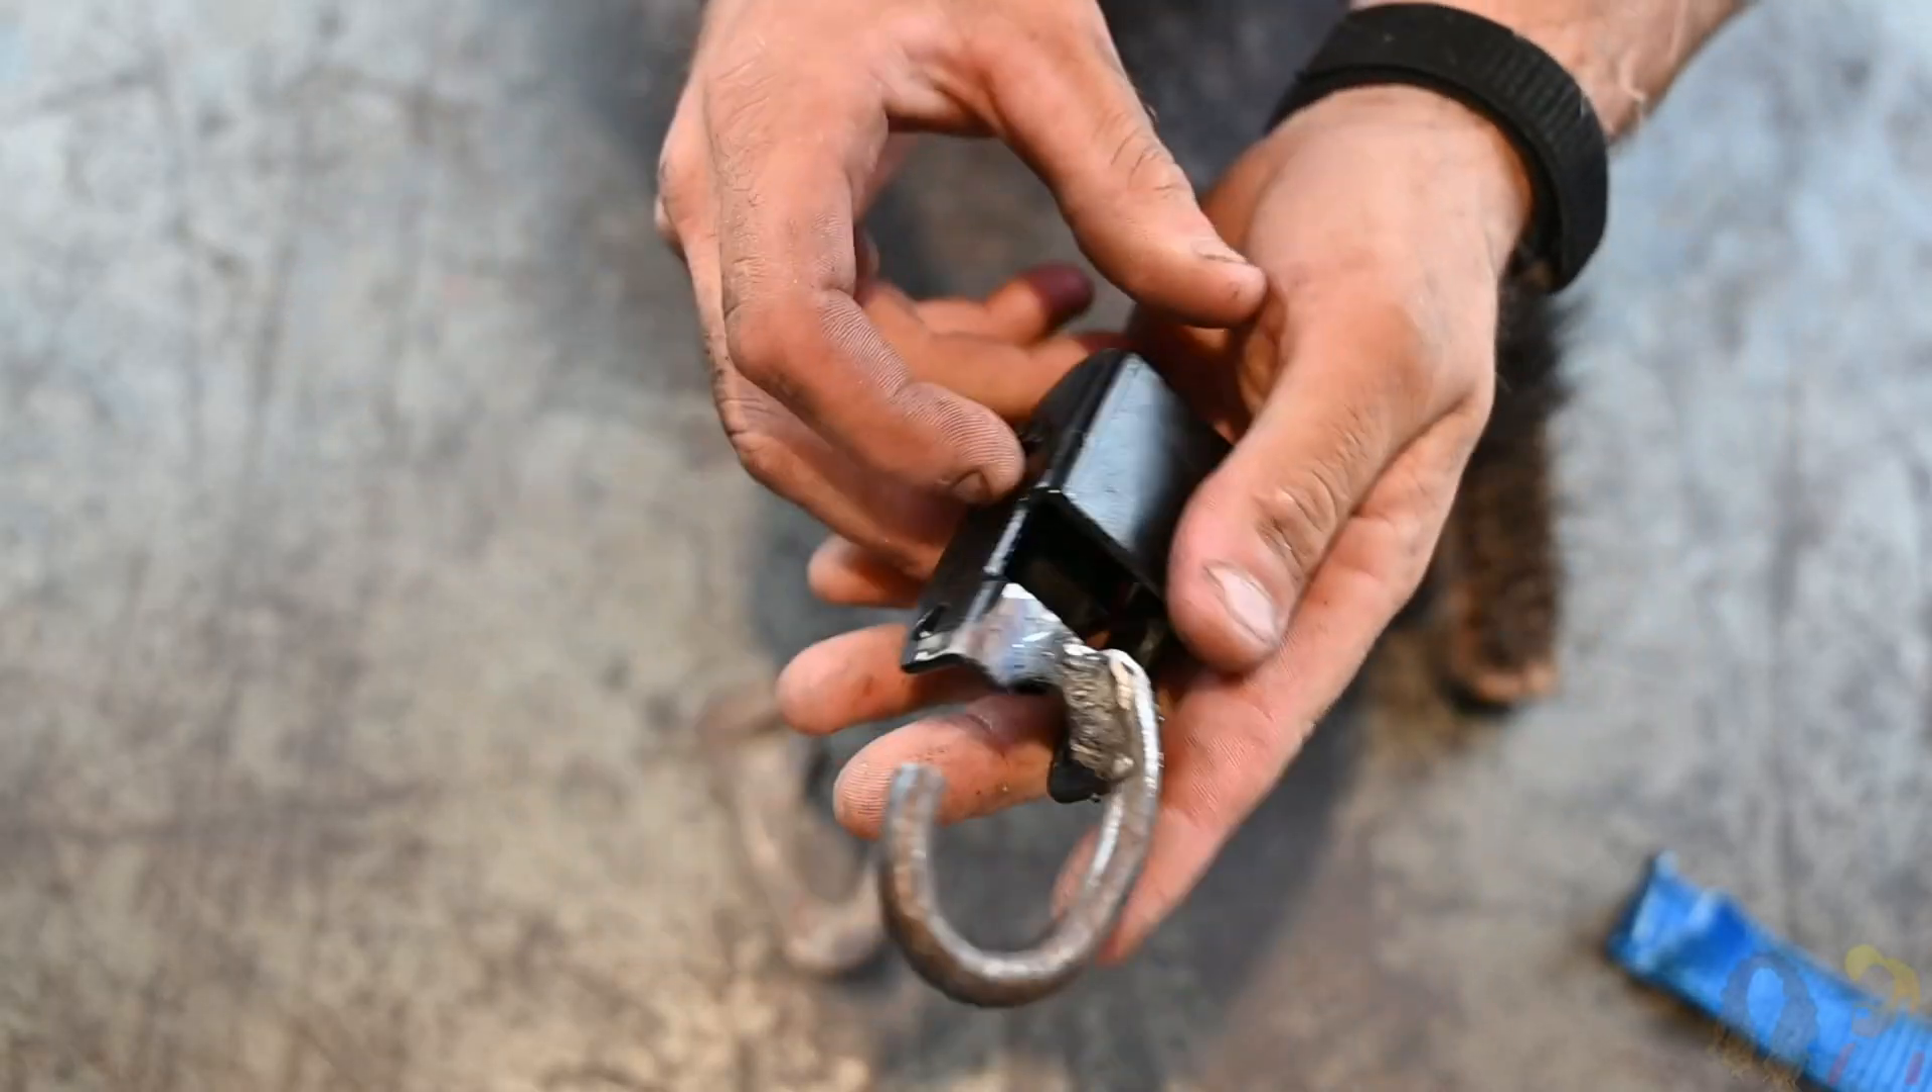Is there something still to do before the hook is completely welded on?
No.